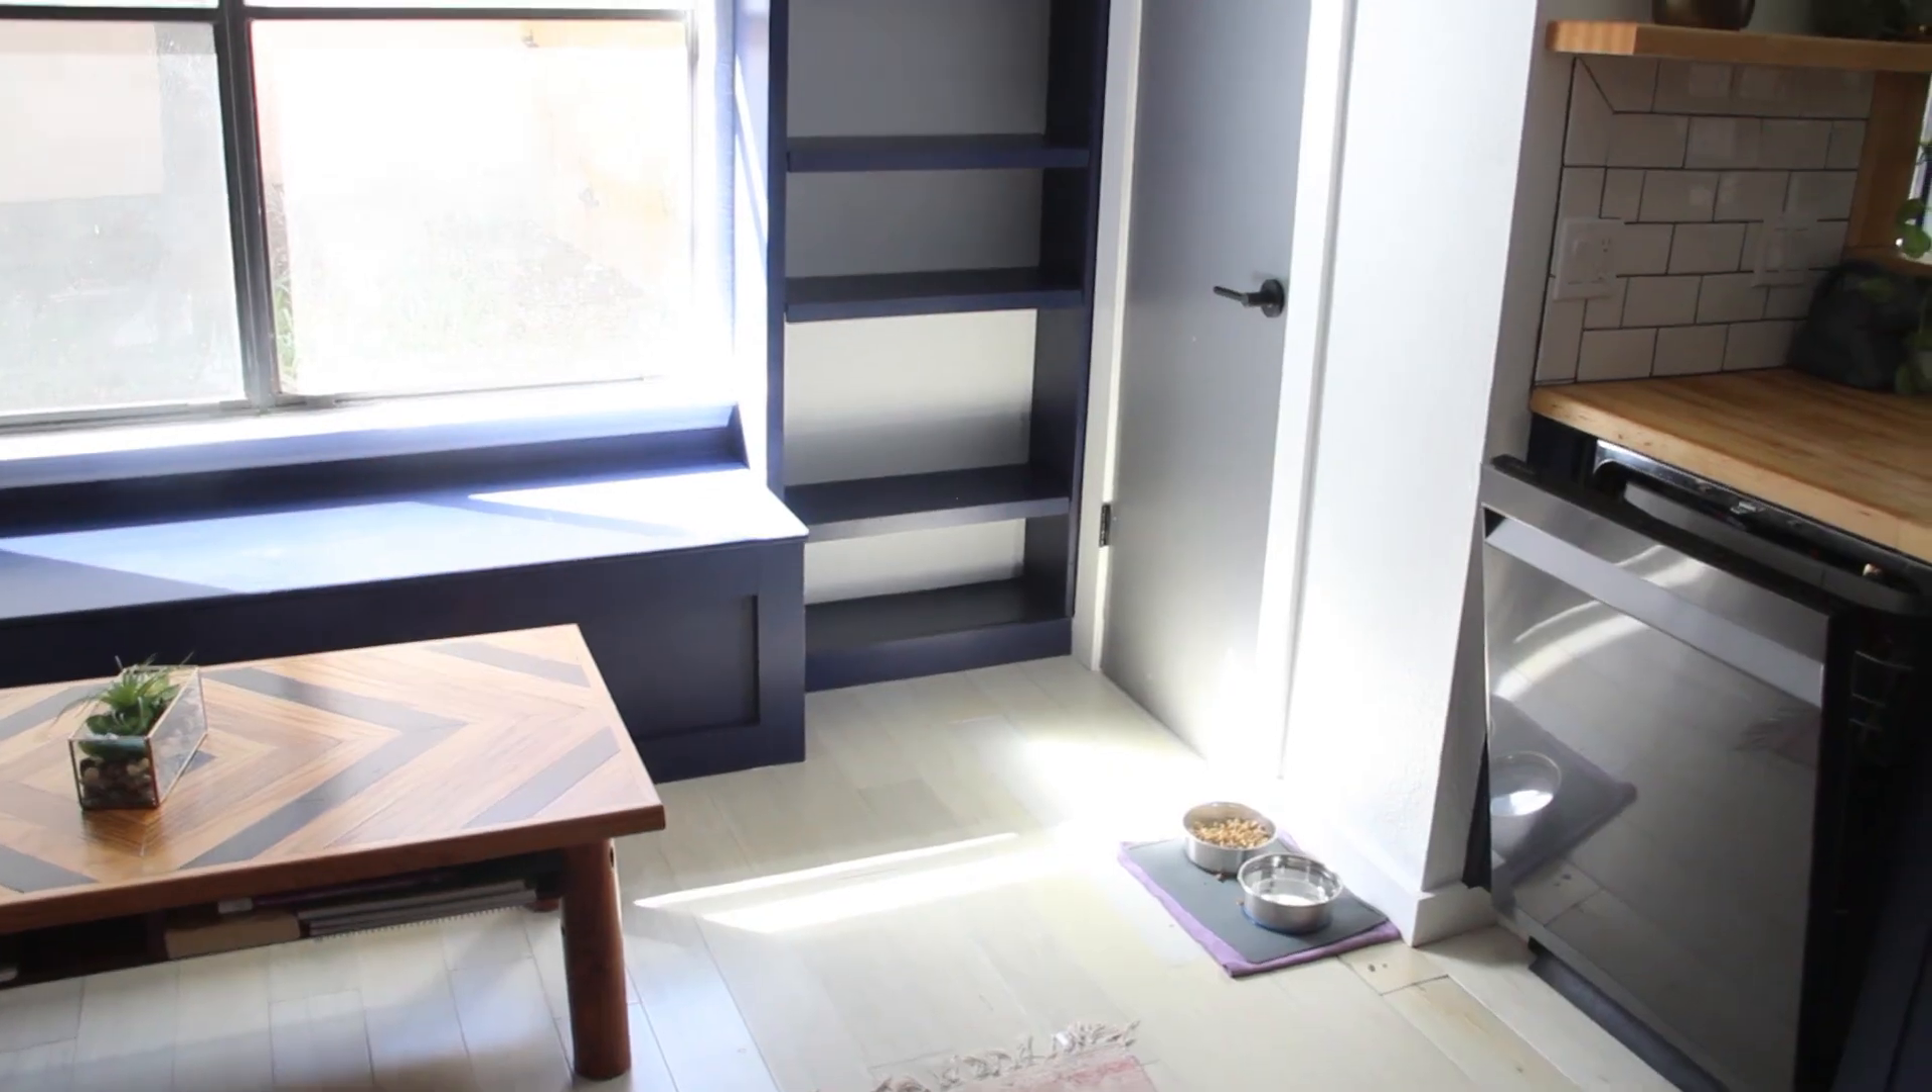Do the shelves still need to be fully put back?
No.